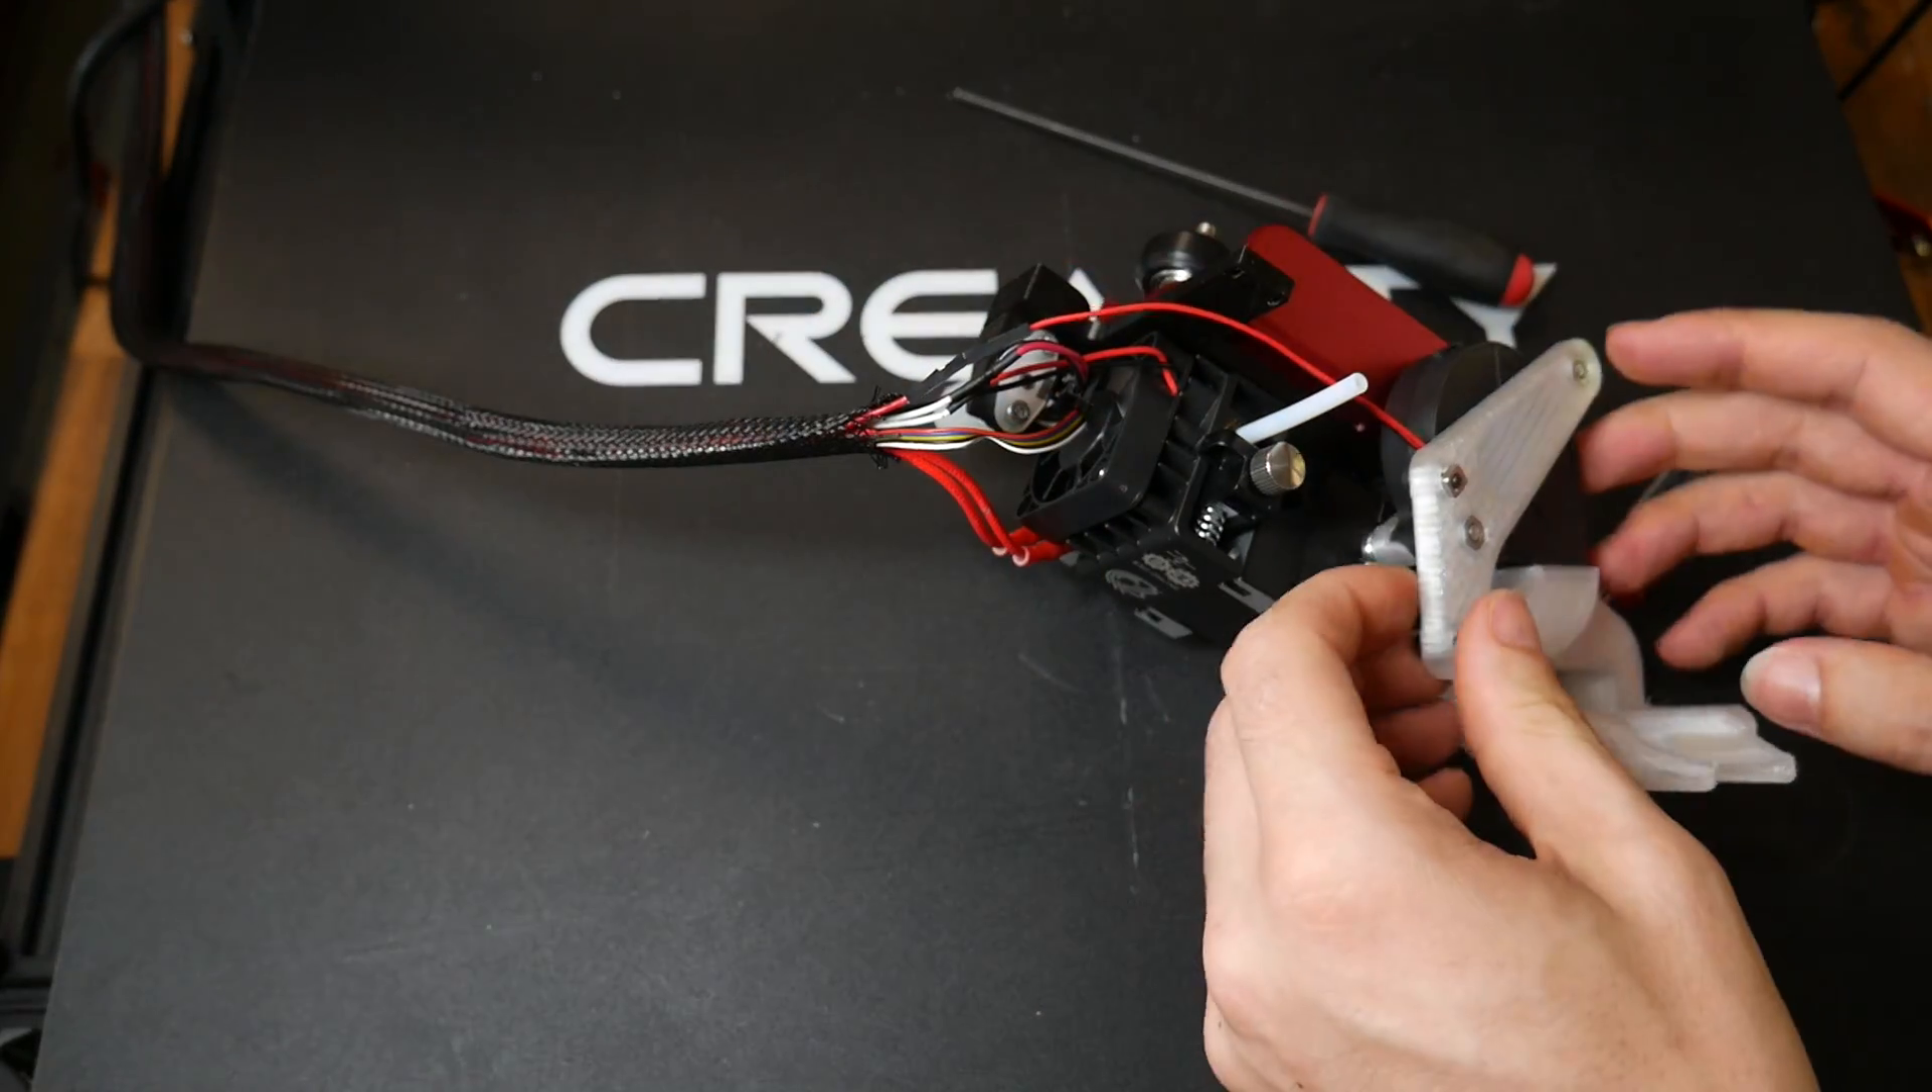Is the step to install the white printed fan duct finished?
No.